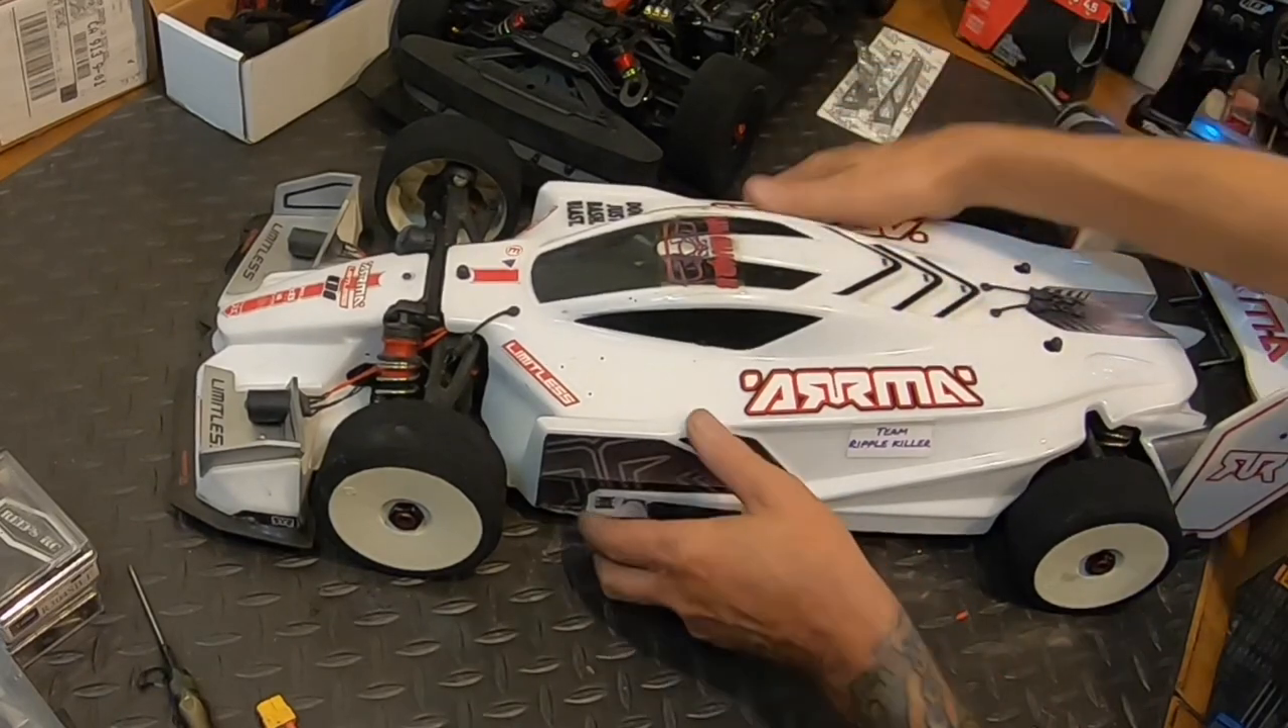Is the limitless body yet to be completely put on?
No.